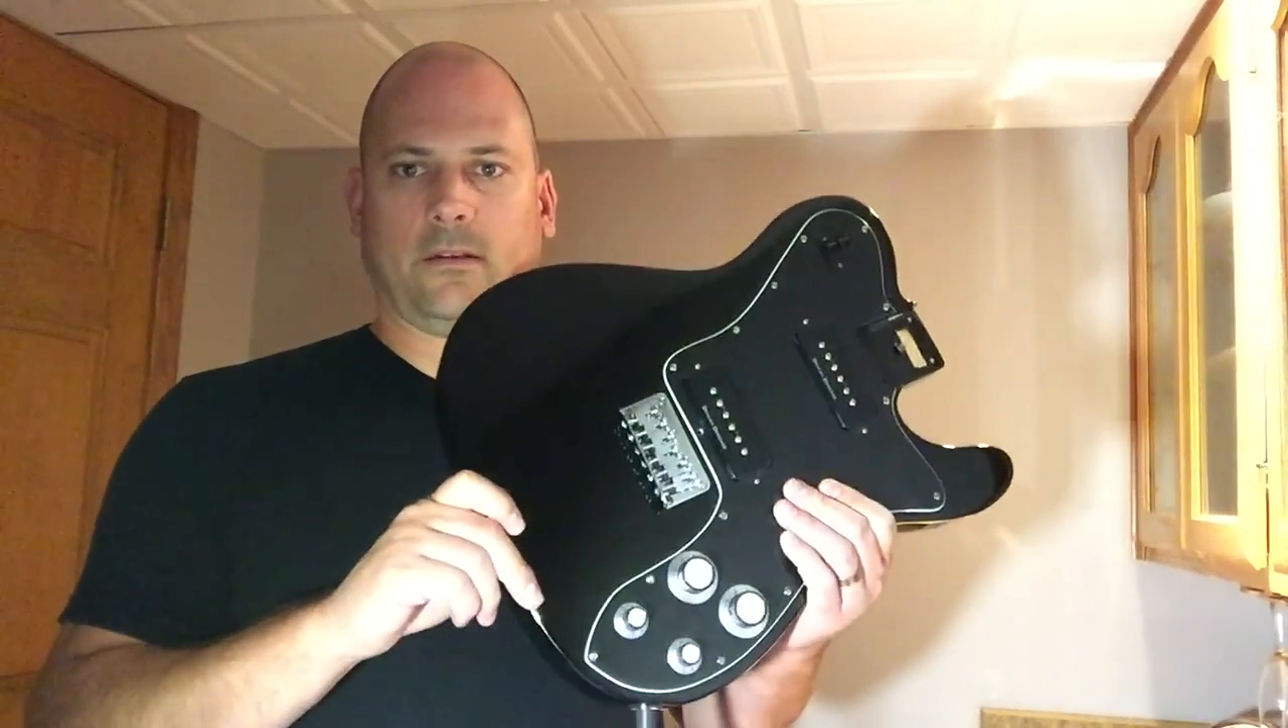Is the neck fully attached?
No.